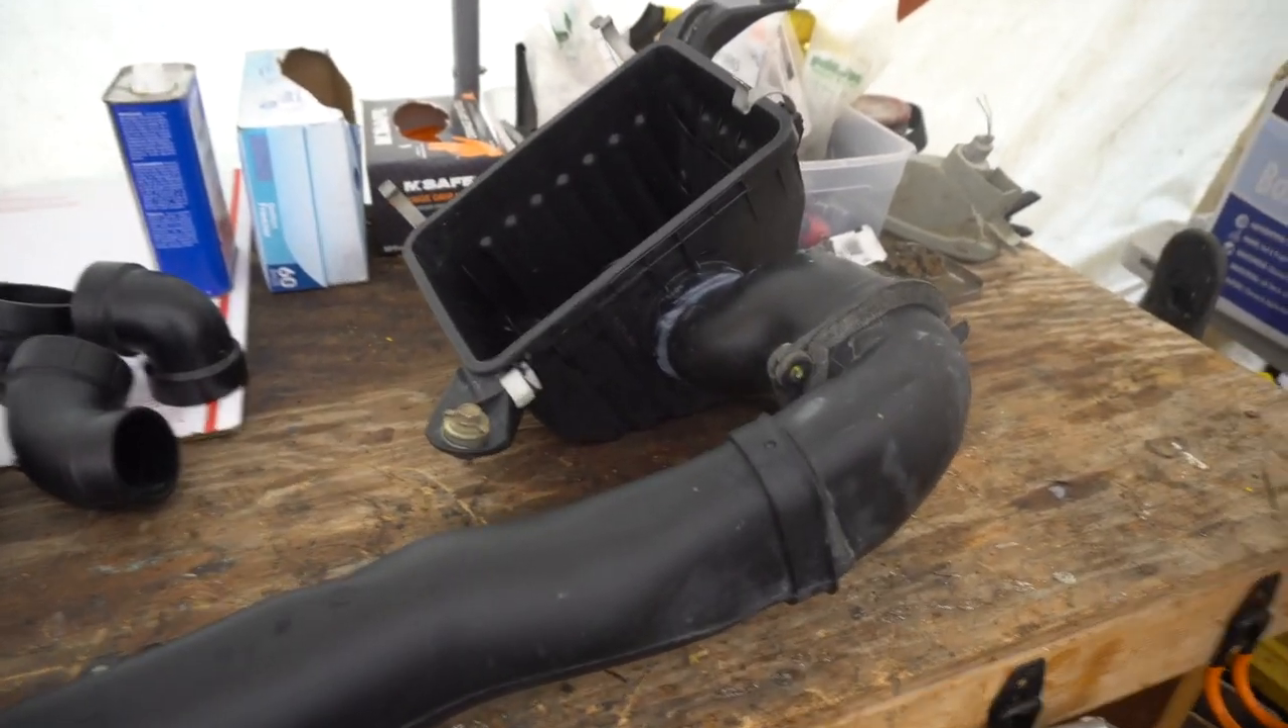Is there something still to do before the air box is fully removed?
No.